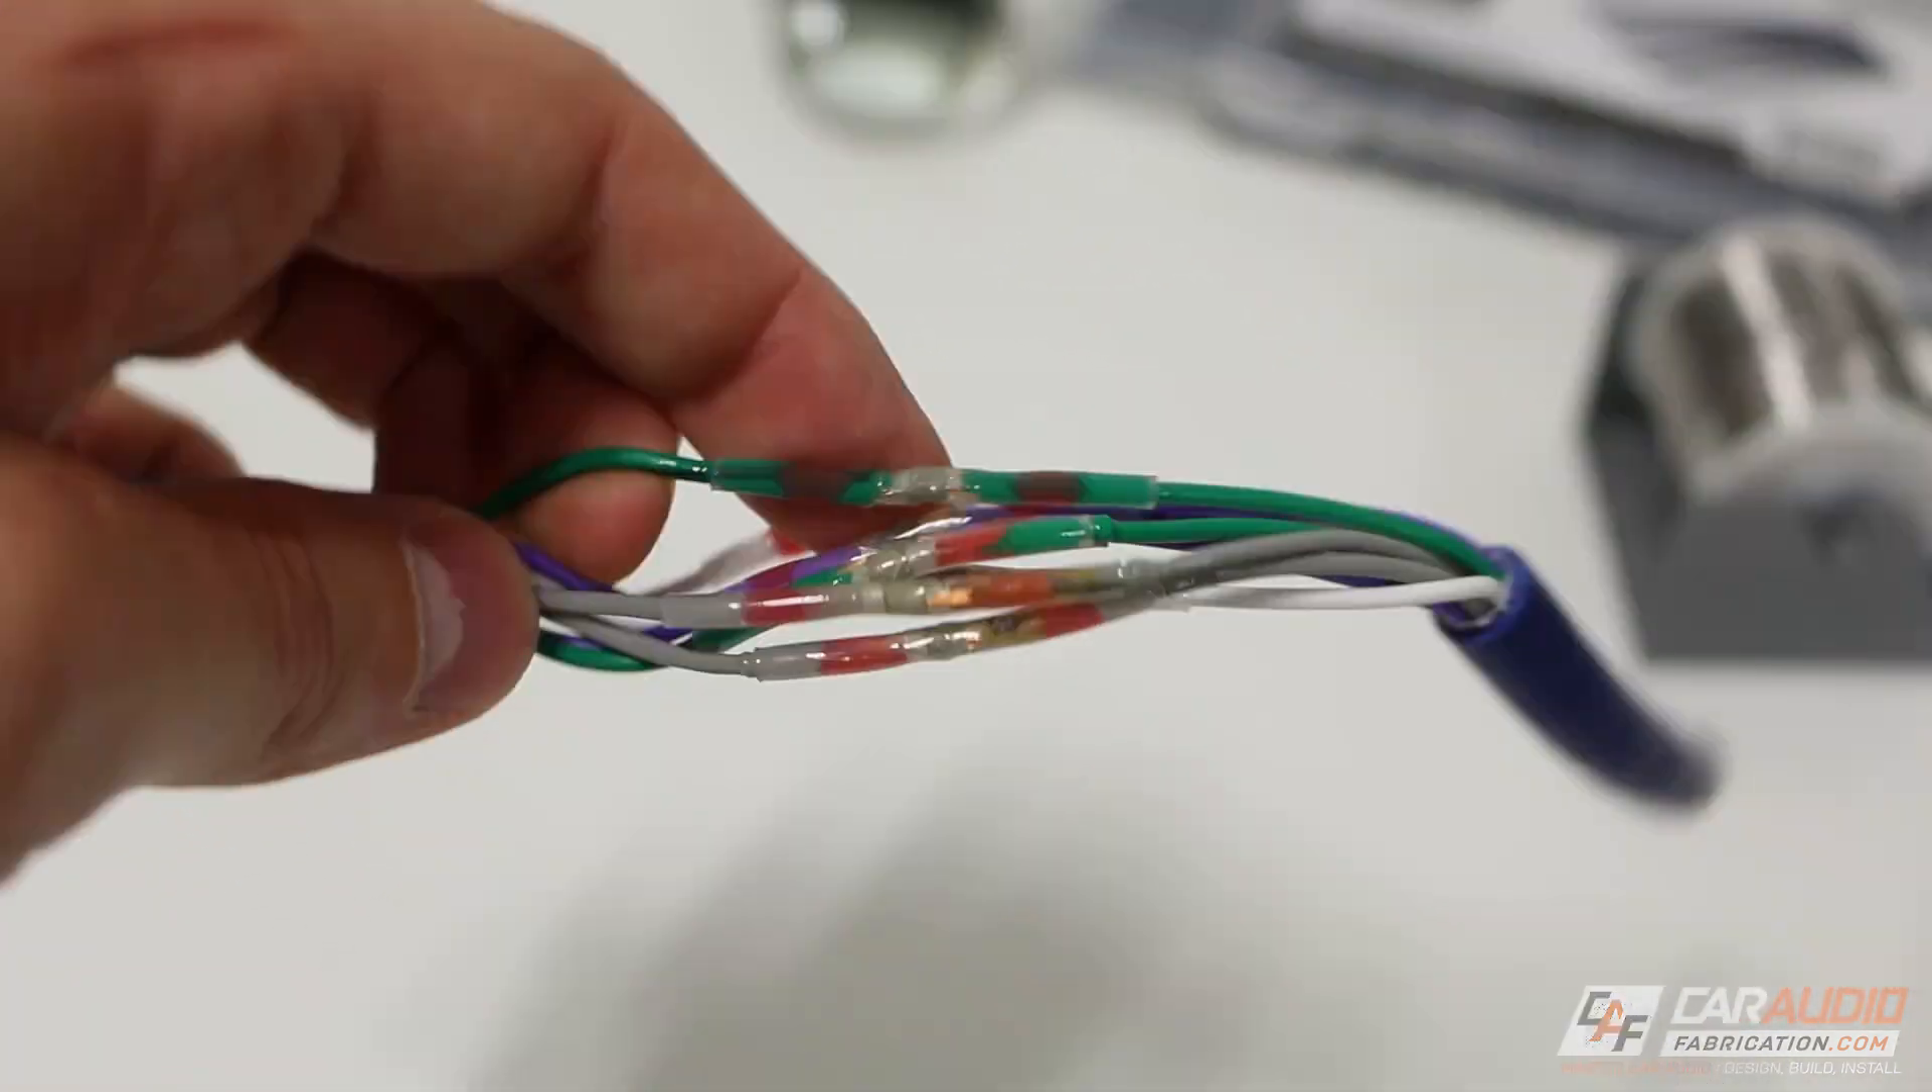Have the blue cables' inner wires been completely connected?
Yes.